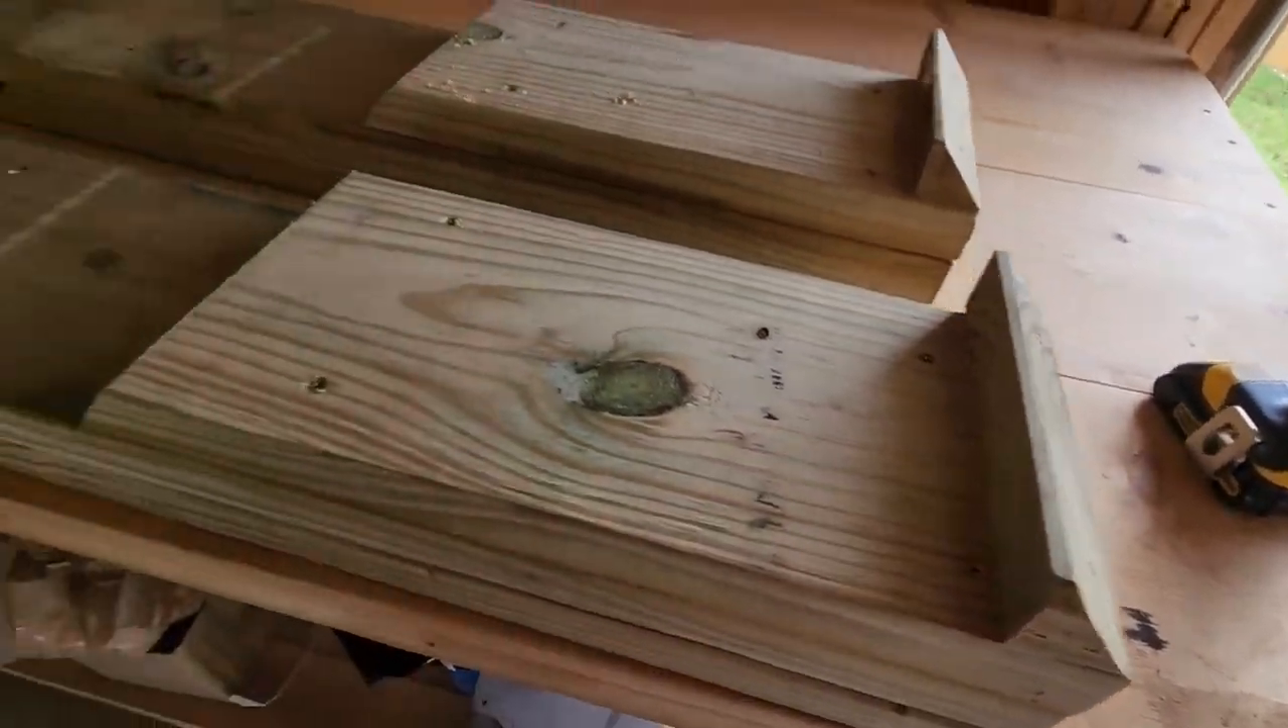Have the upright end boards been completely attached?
Yes.